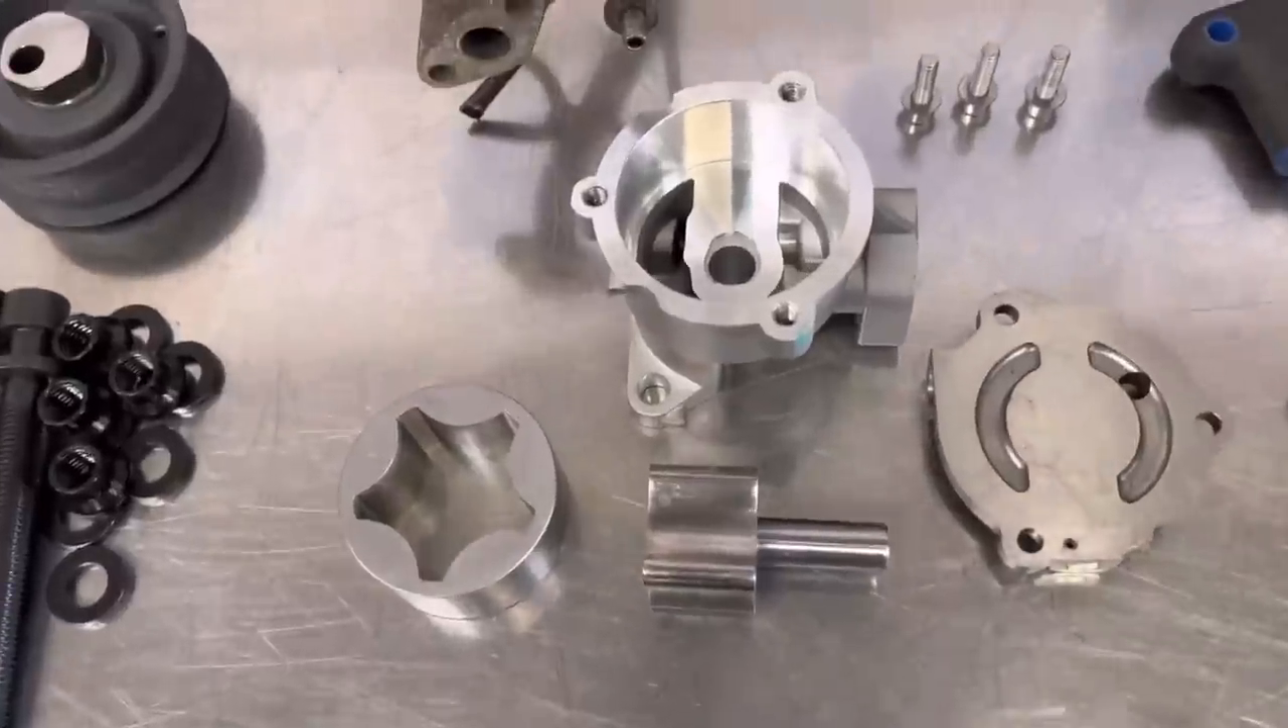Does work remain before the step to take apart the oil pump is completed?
No.